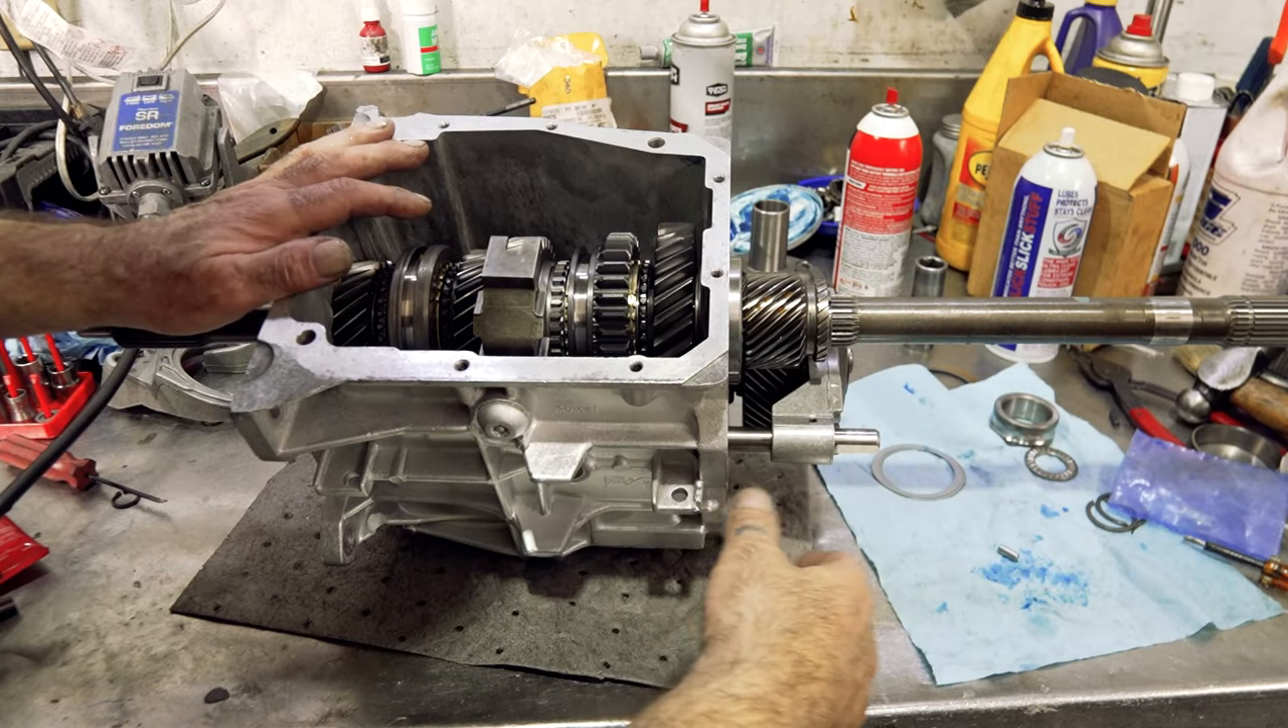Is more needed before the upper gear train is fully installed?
No.